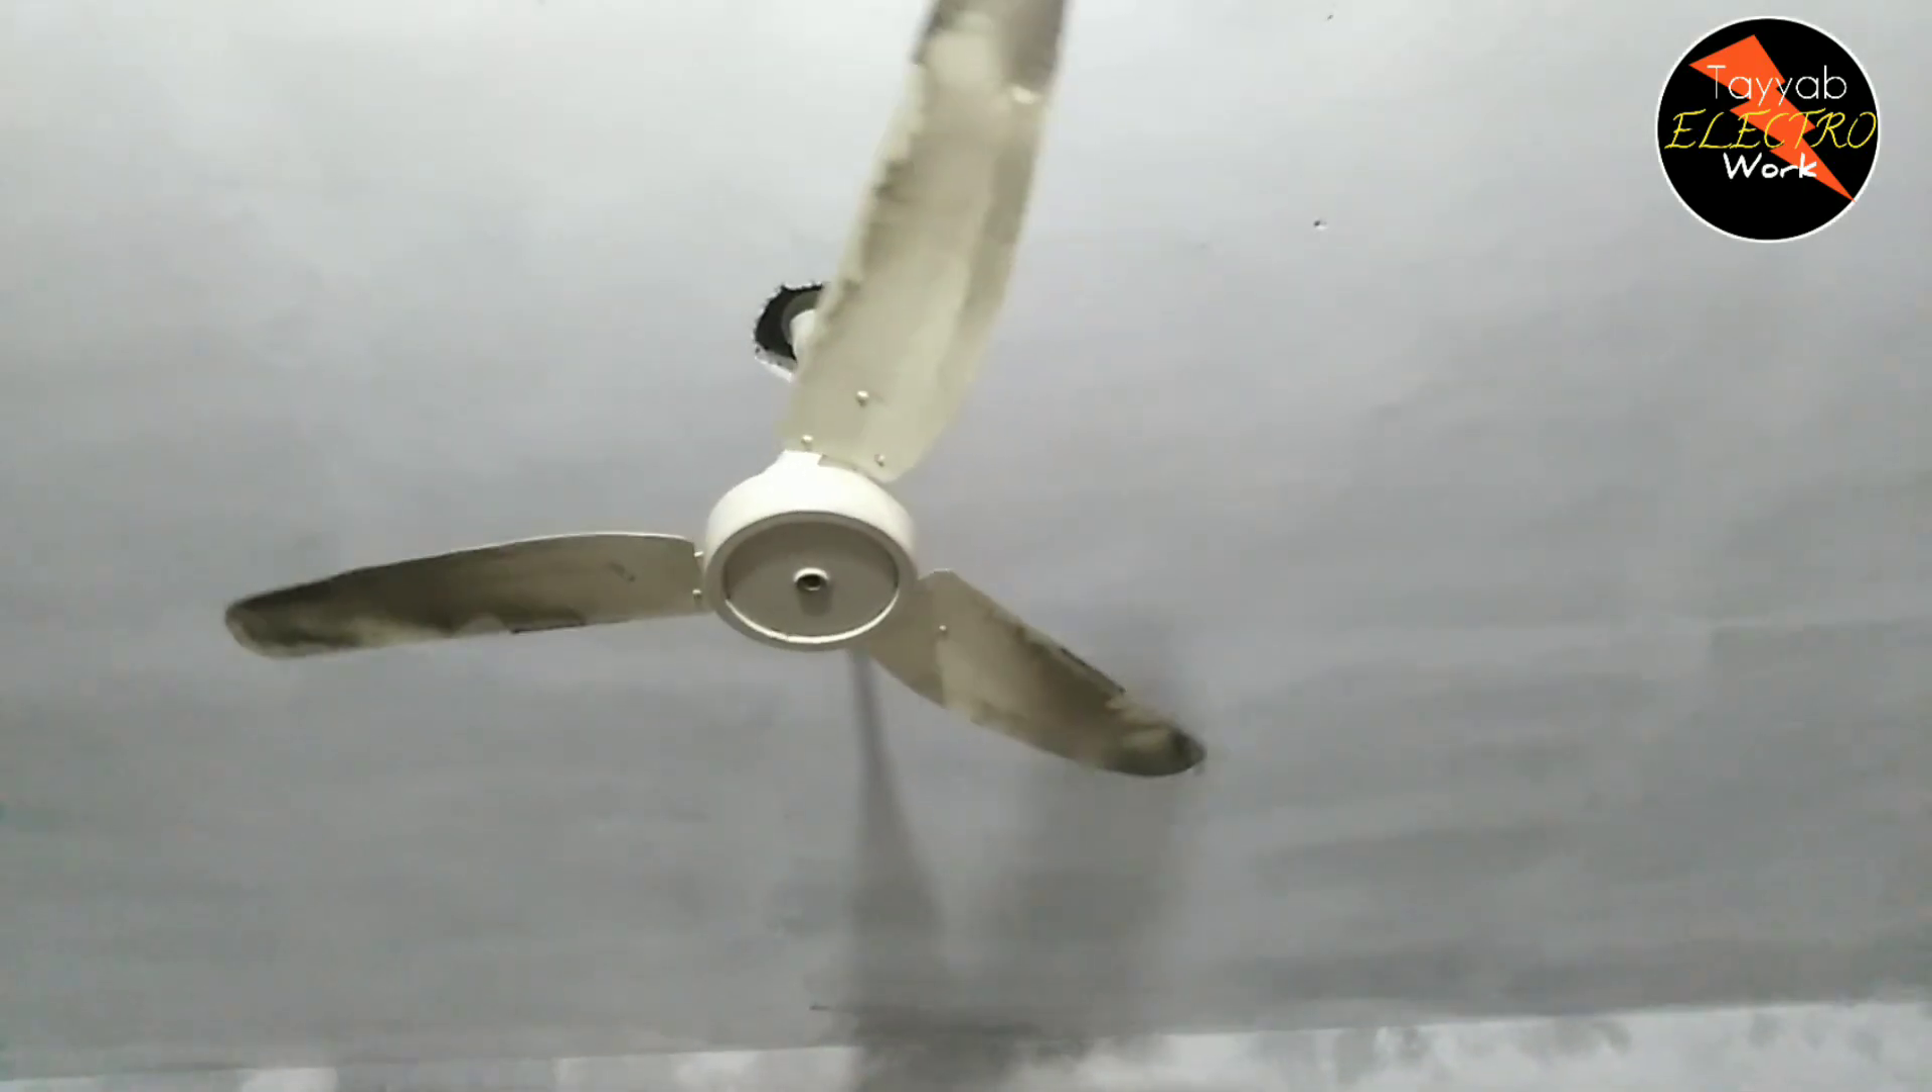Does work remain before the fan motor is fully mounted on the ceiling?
No.